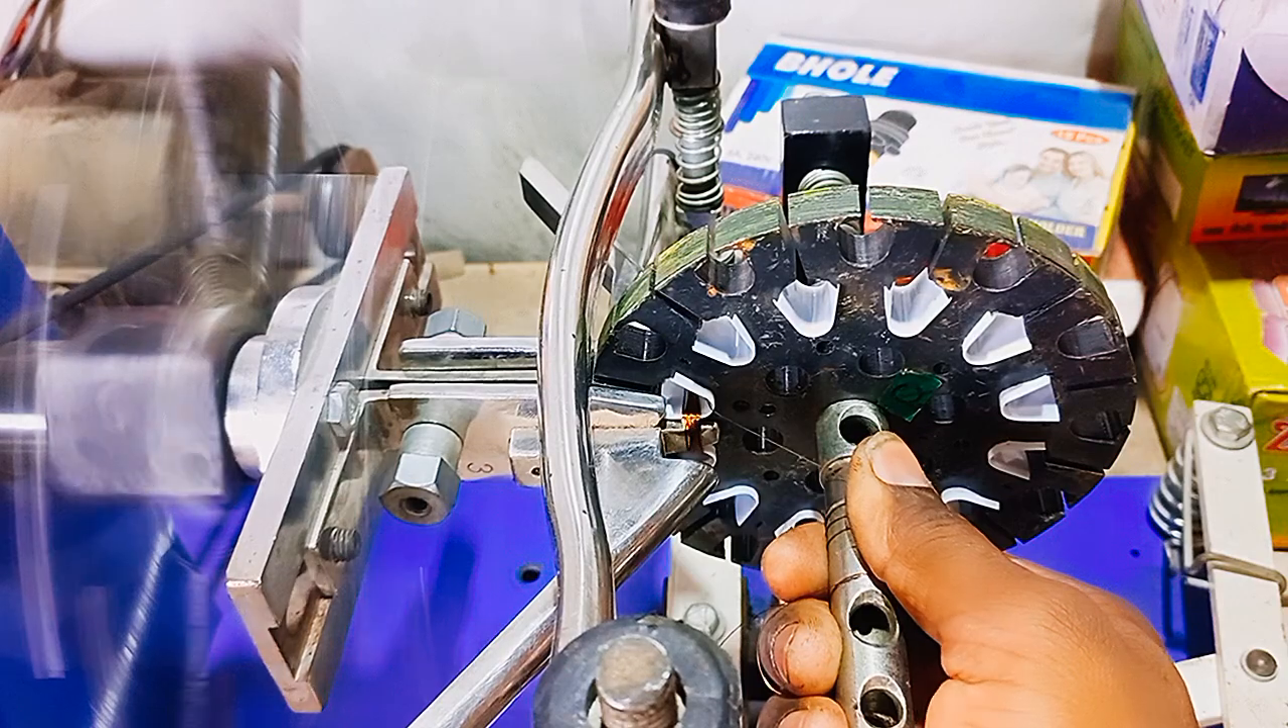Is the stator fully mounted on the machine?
Yes.